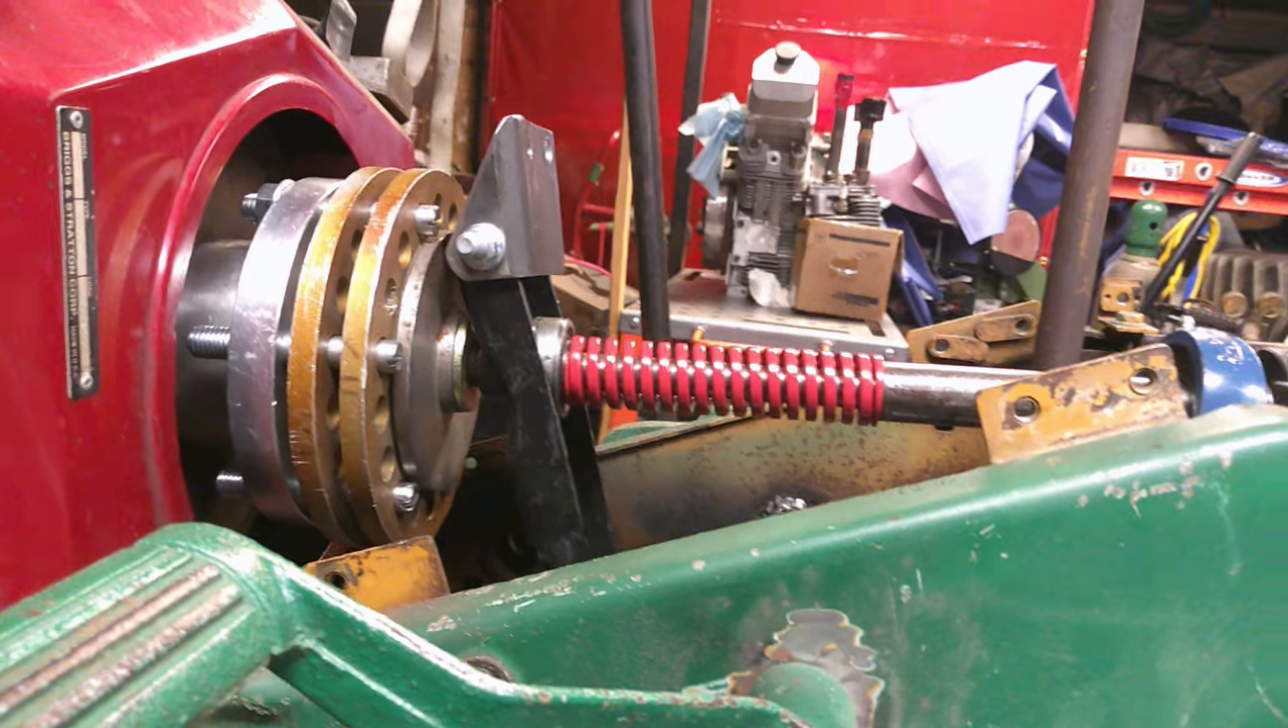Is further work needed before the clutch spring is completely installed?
No.